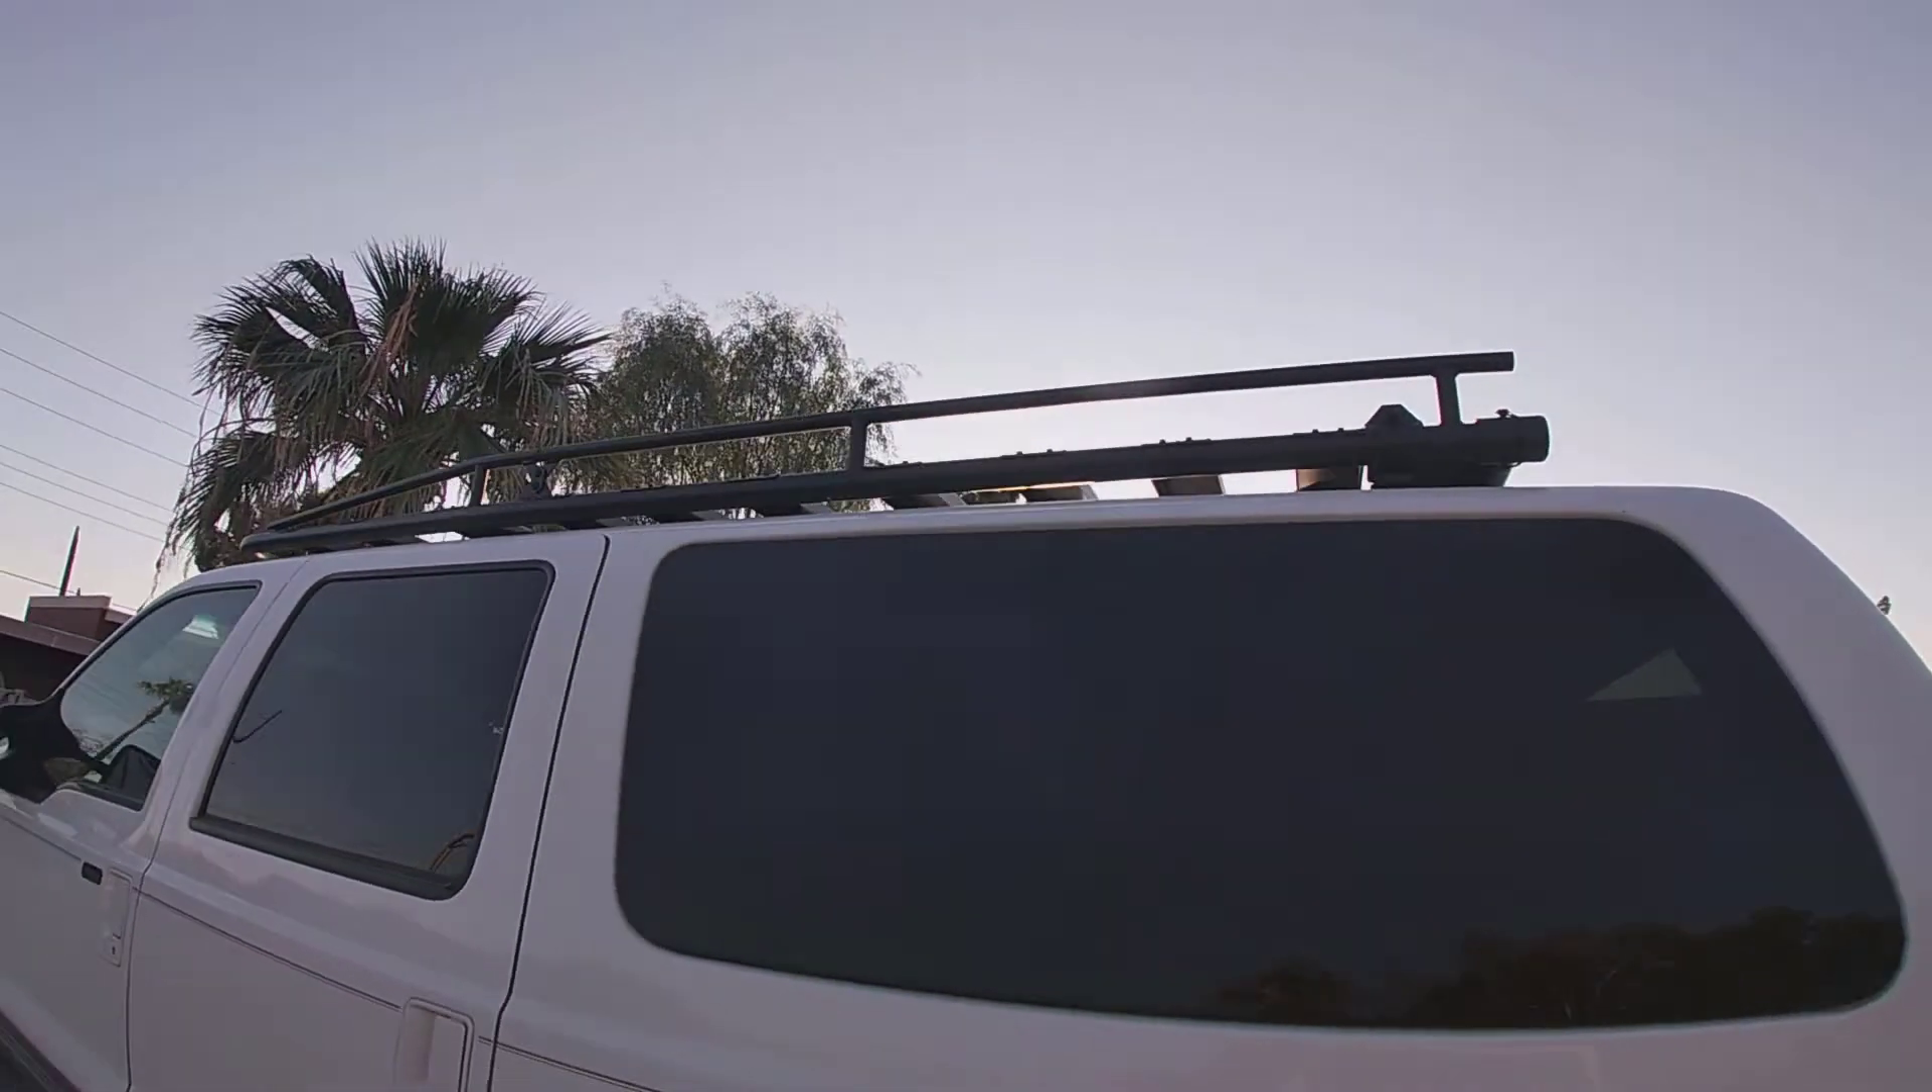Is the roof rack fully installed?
Yes.